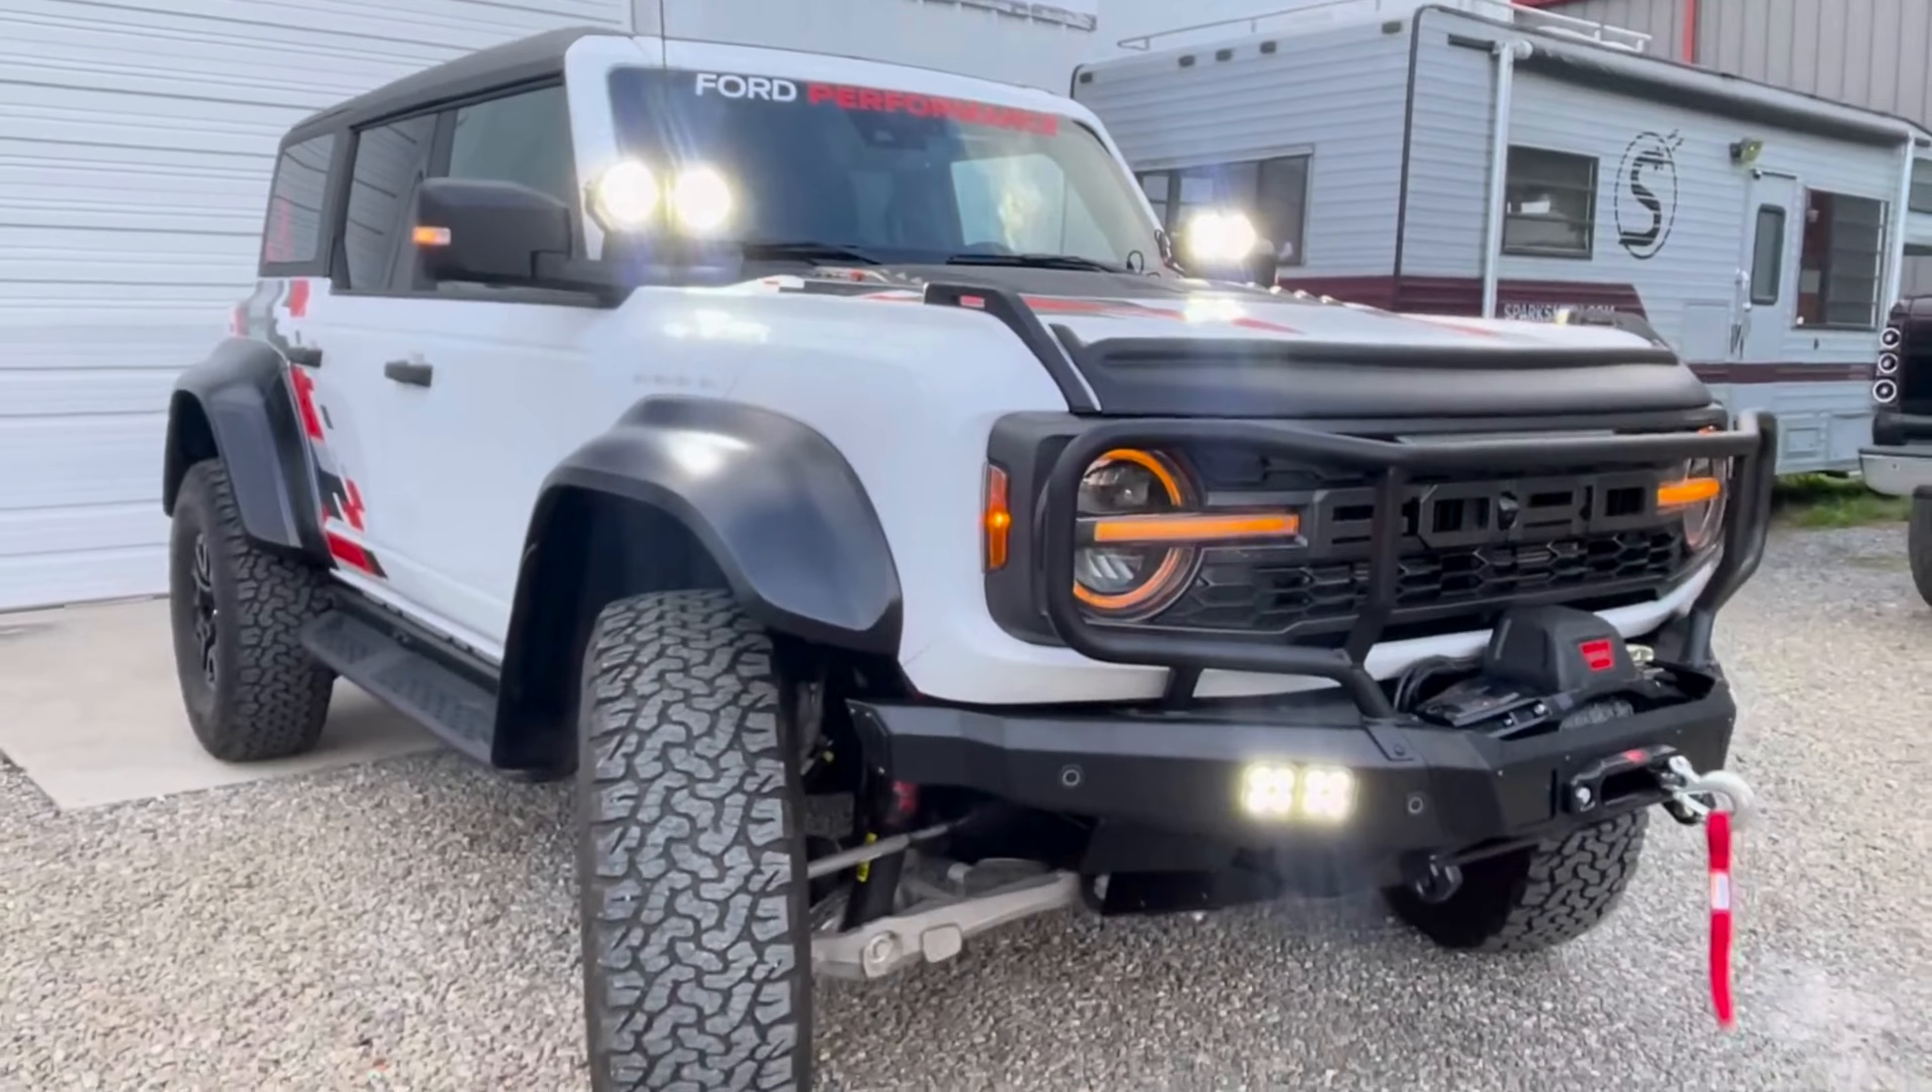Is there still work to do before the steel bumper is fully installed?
No.